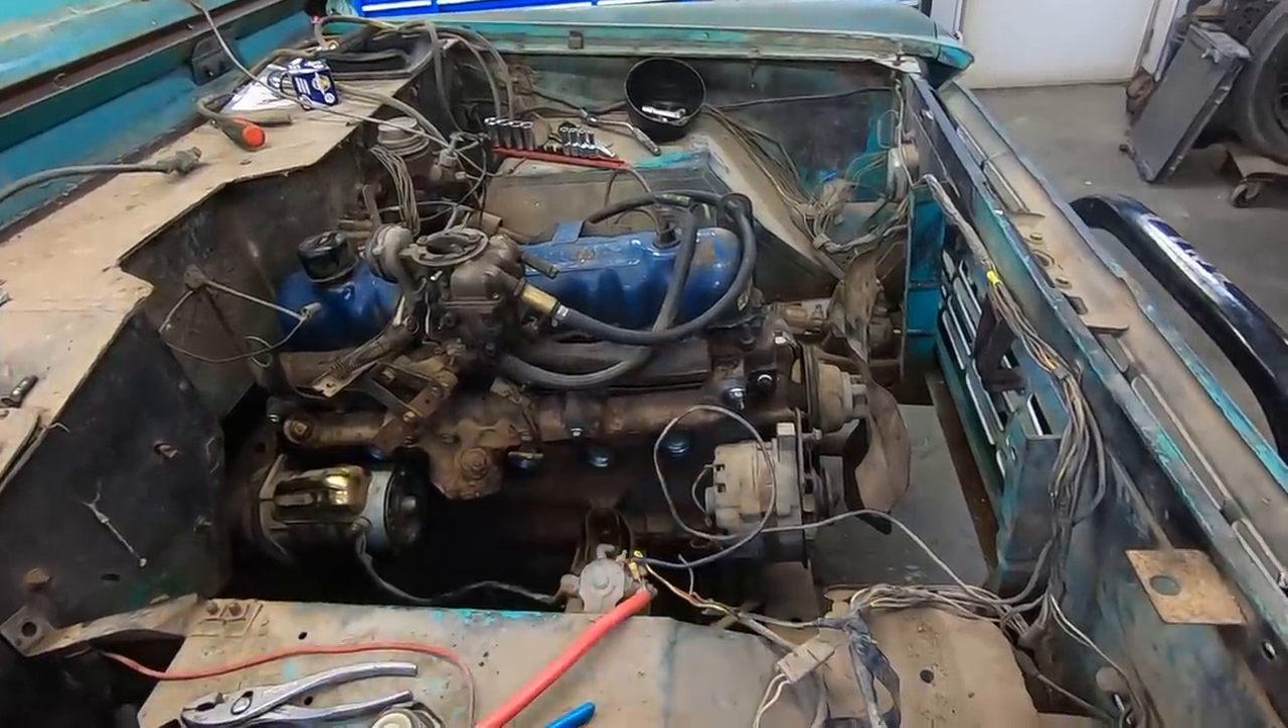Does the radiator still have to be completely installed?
Yes.